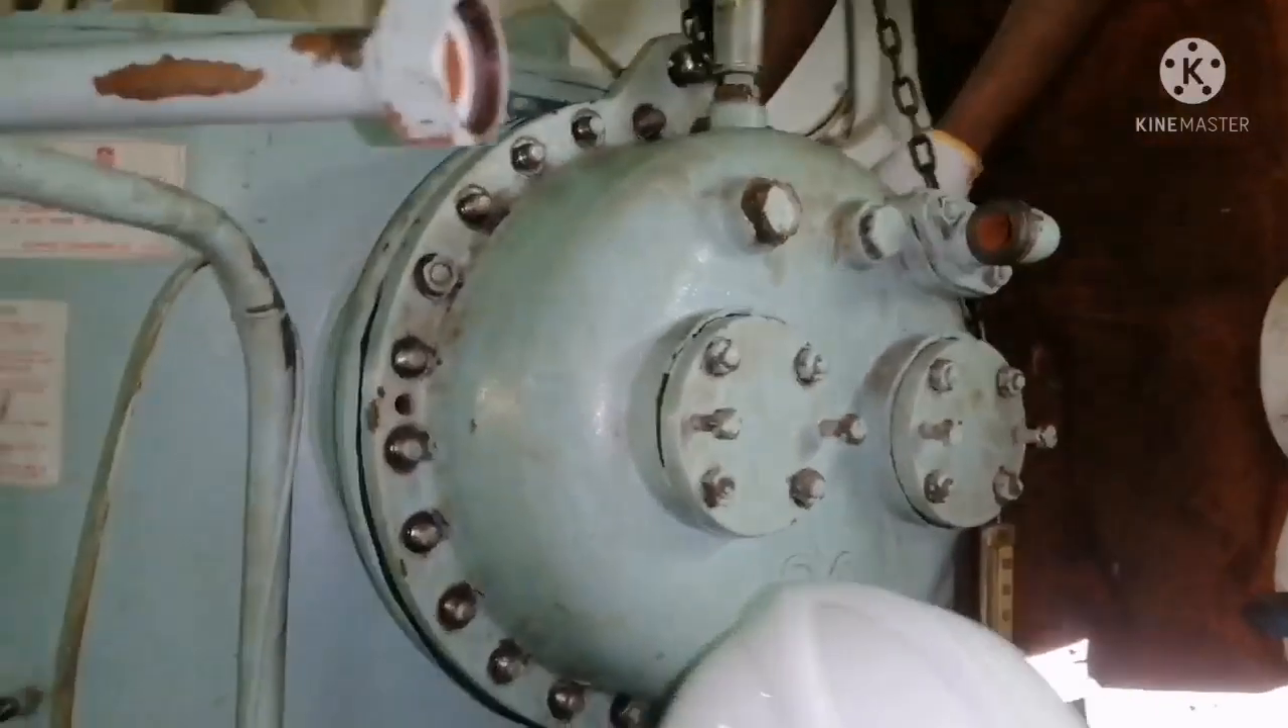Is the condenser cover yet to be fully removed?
Yes.